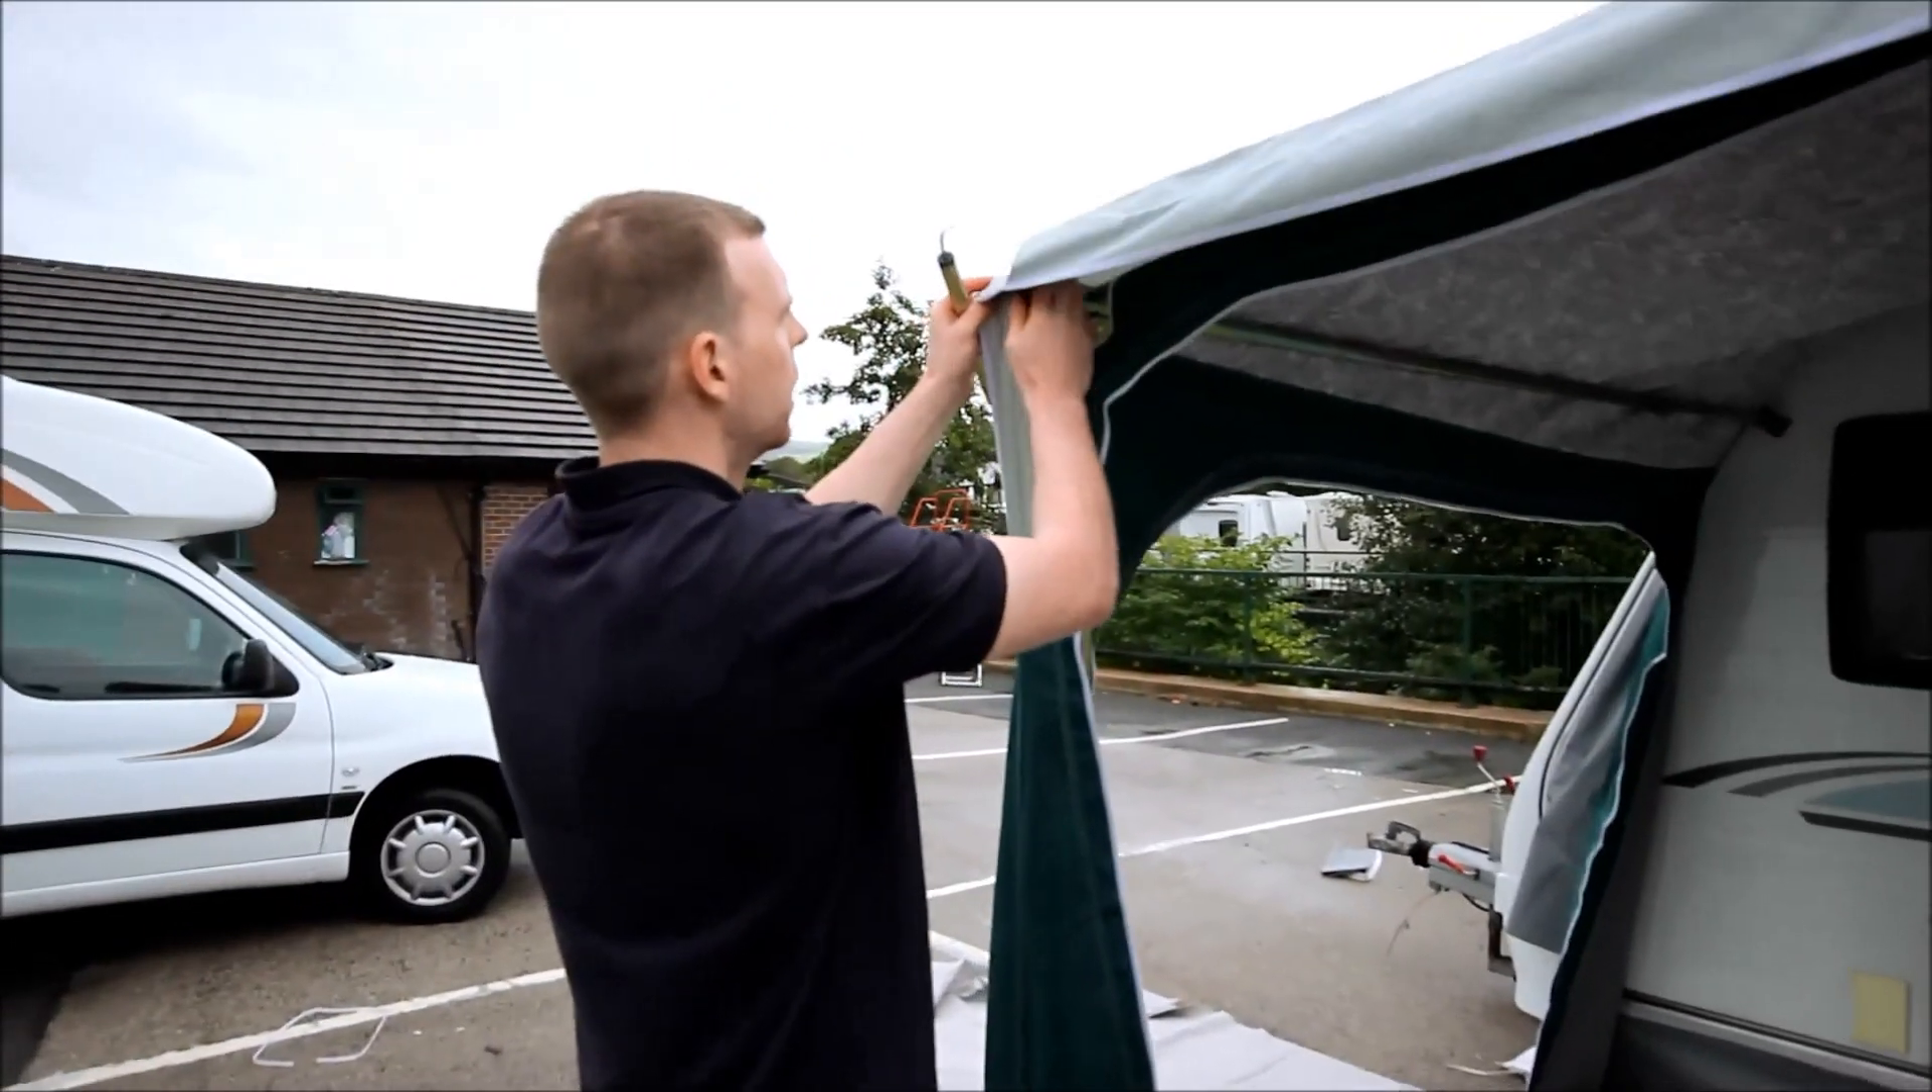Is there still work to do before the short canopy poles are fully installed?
Yes.